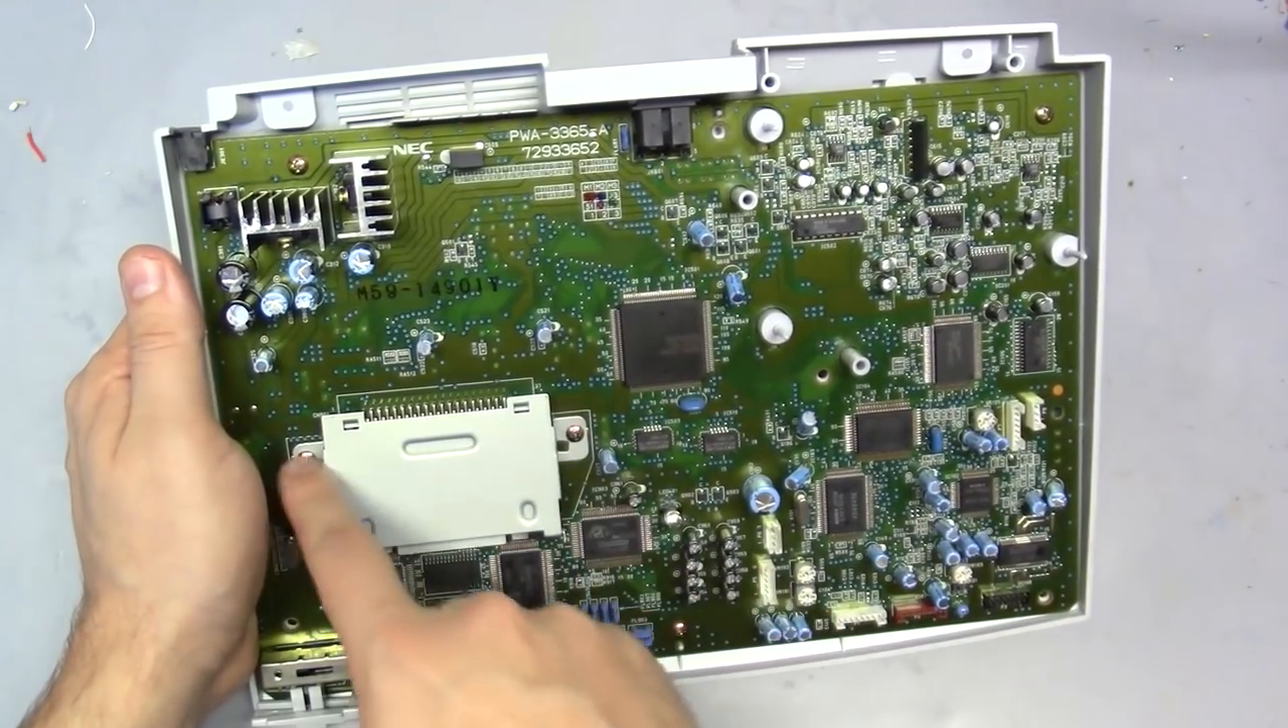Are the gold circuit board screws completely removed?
No.